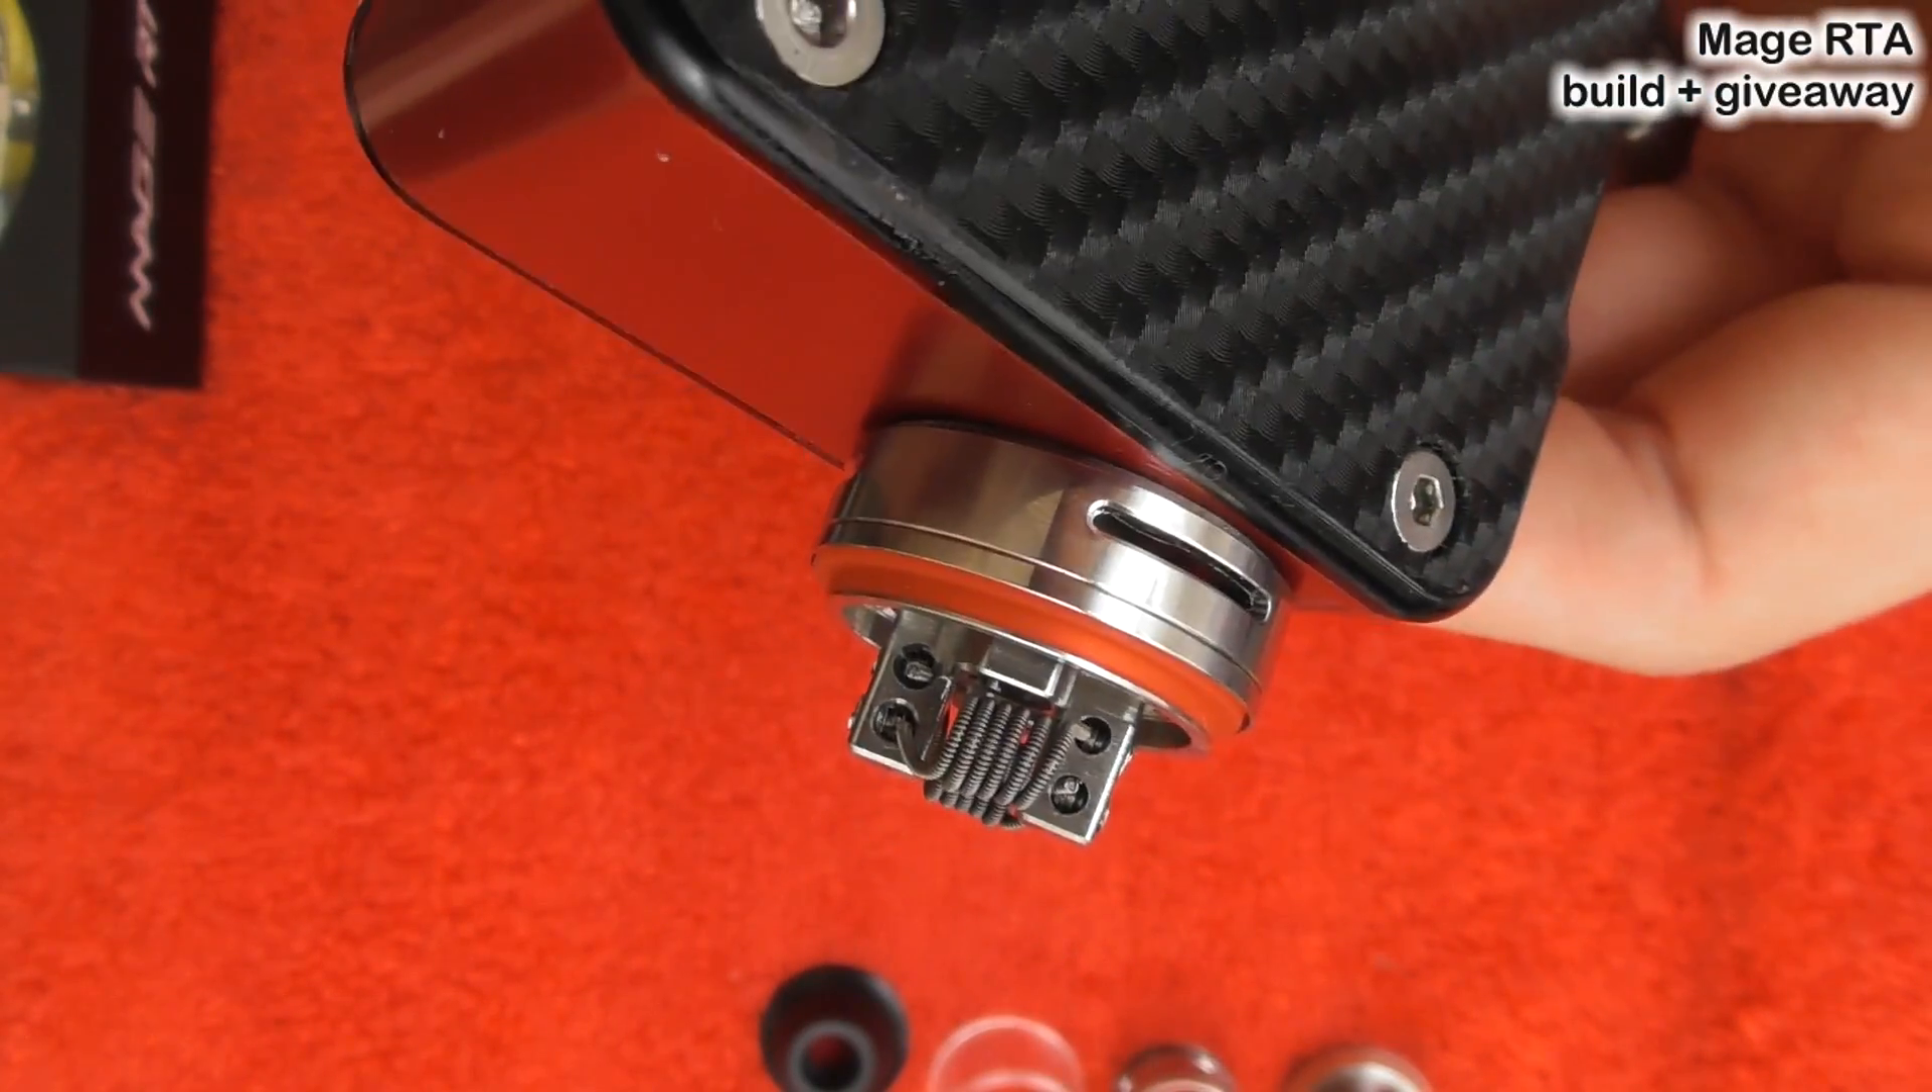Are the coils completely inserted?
Yes.